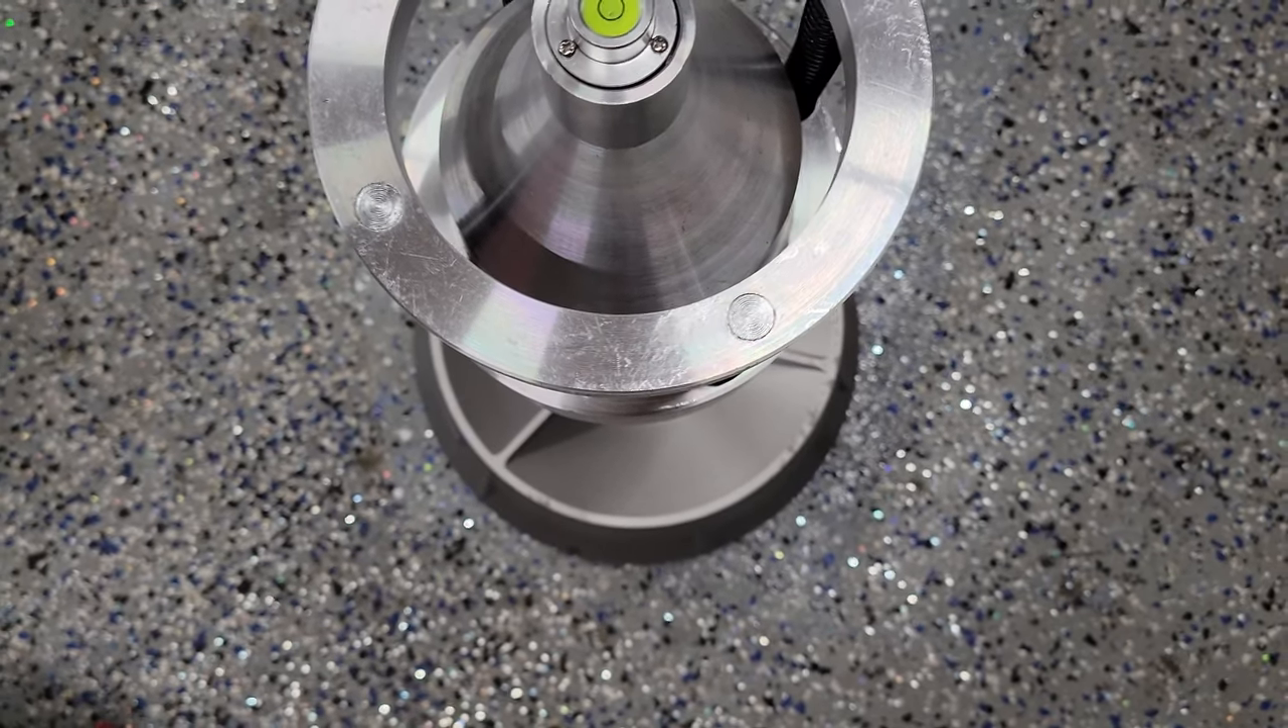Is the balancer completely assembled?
Yes.